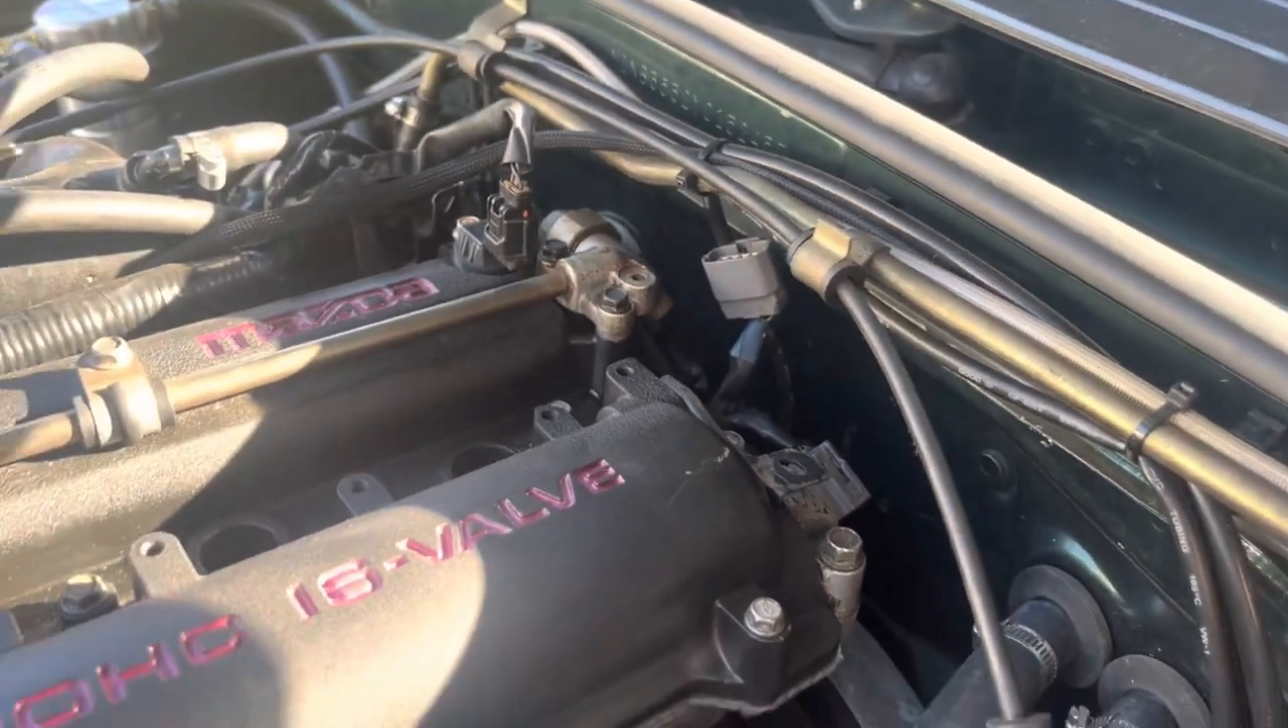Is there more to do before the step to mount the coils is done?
Yes.